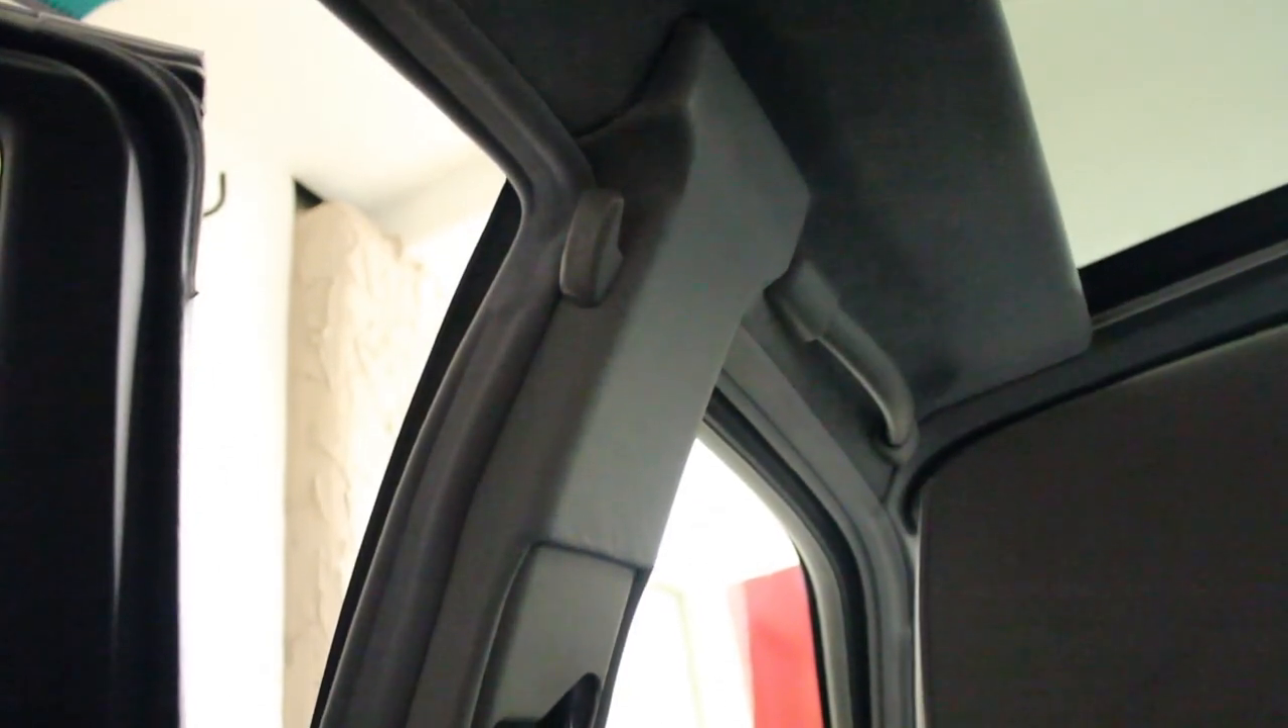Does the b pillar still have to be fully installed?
No.